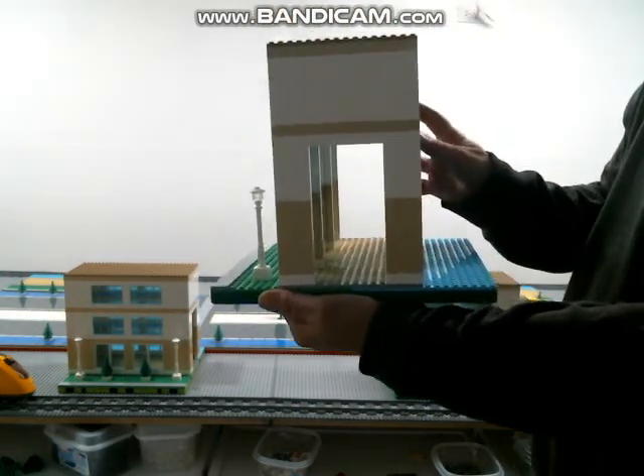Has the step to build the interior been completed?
No.